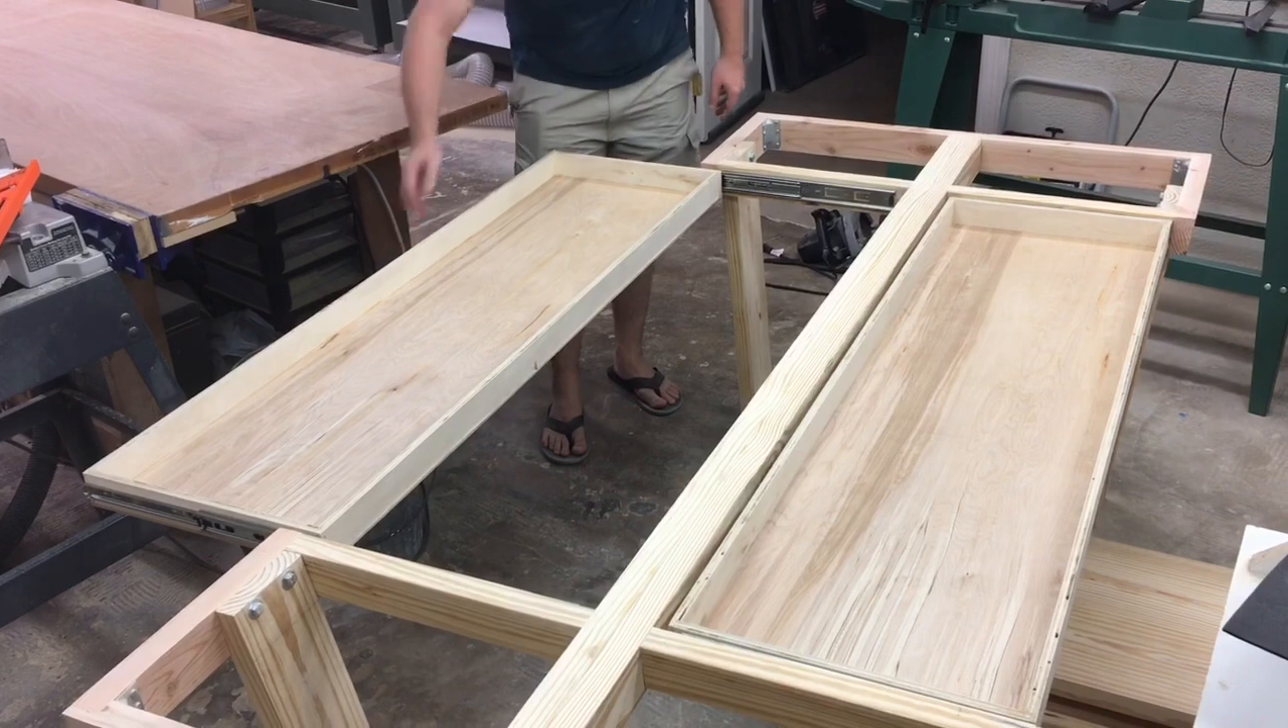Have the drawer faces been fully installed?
No.